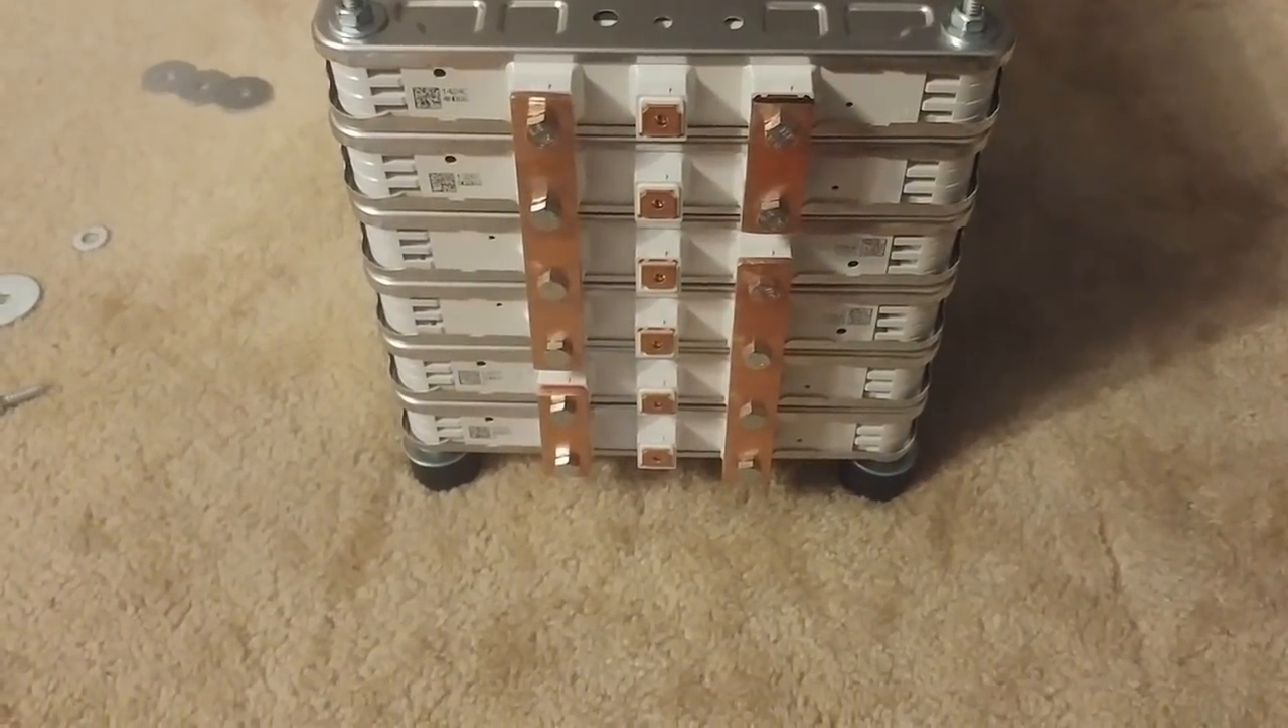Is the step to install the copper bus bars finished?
Yes.